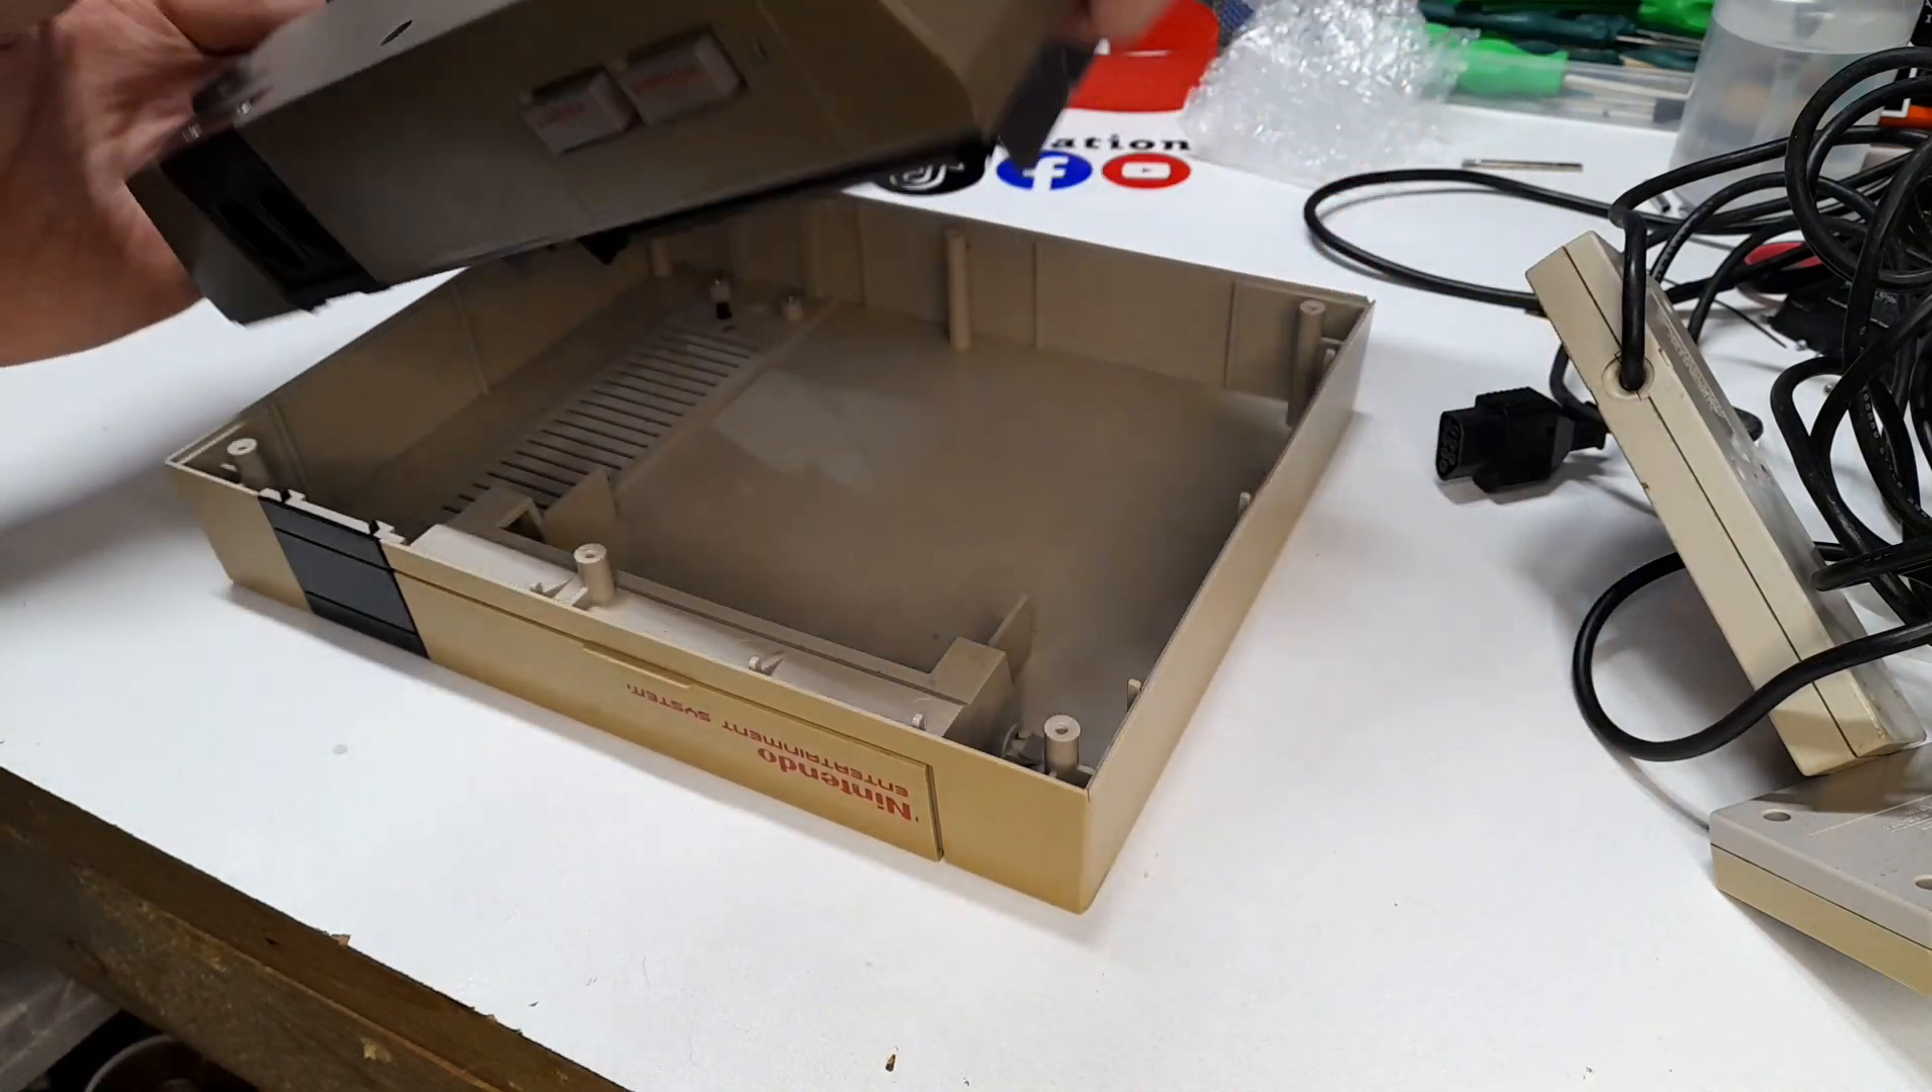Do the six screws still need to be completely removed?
No.